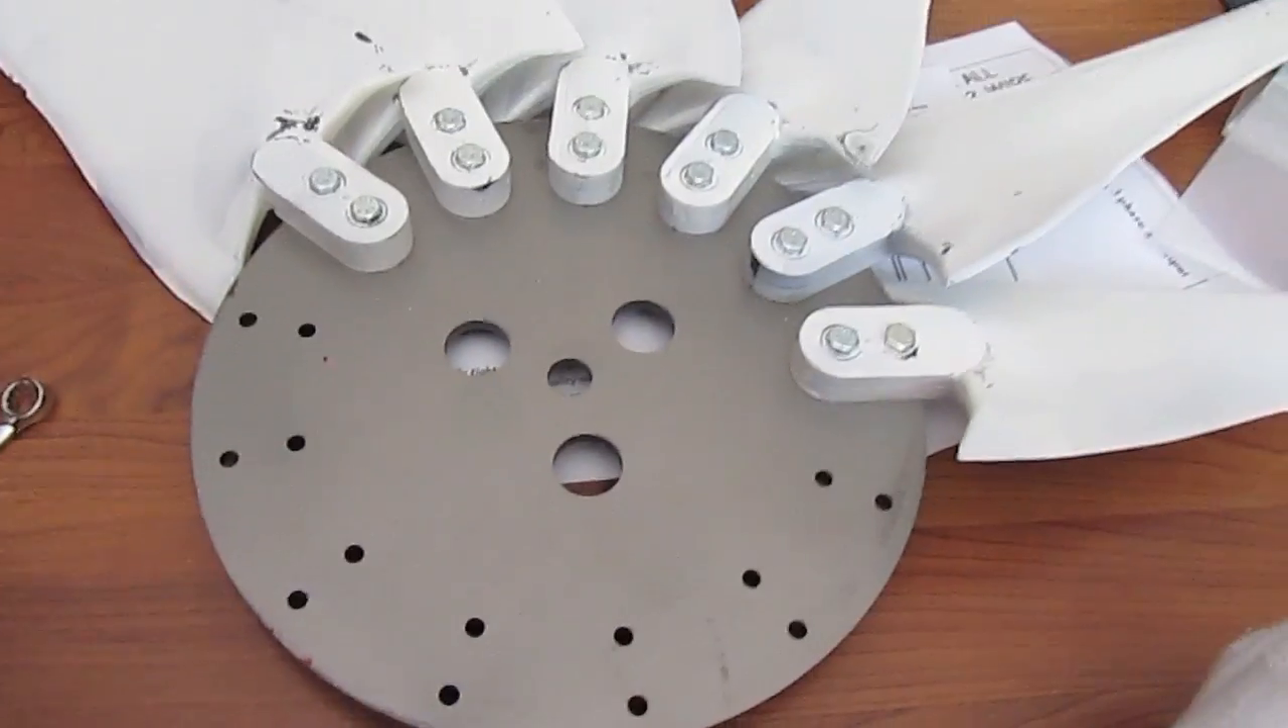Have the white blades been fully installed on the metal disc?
No.